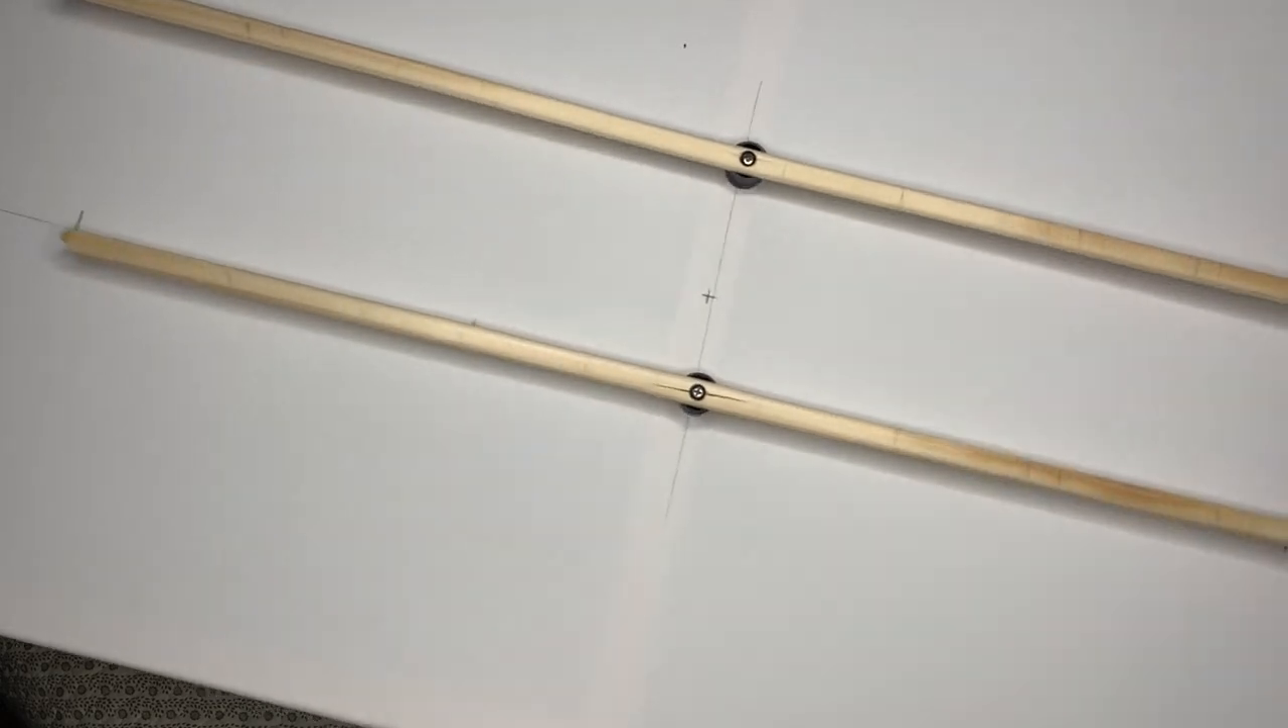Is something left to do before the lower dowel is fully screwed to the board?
No.